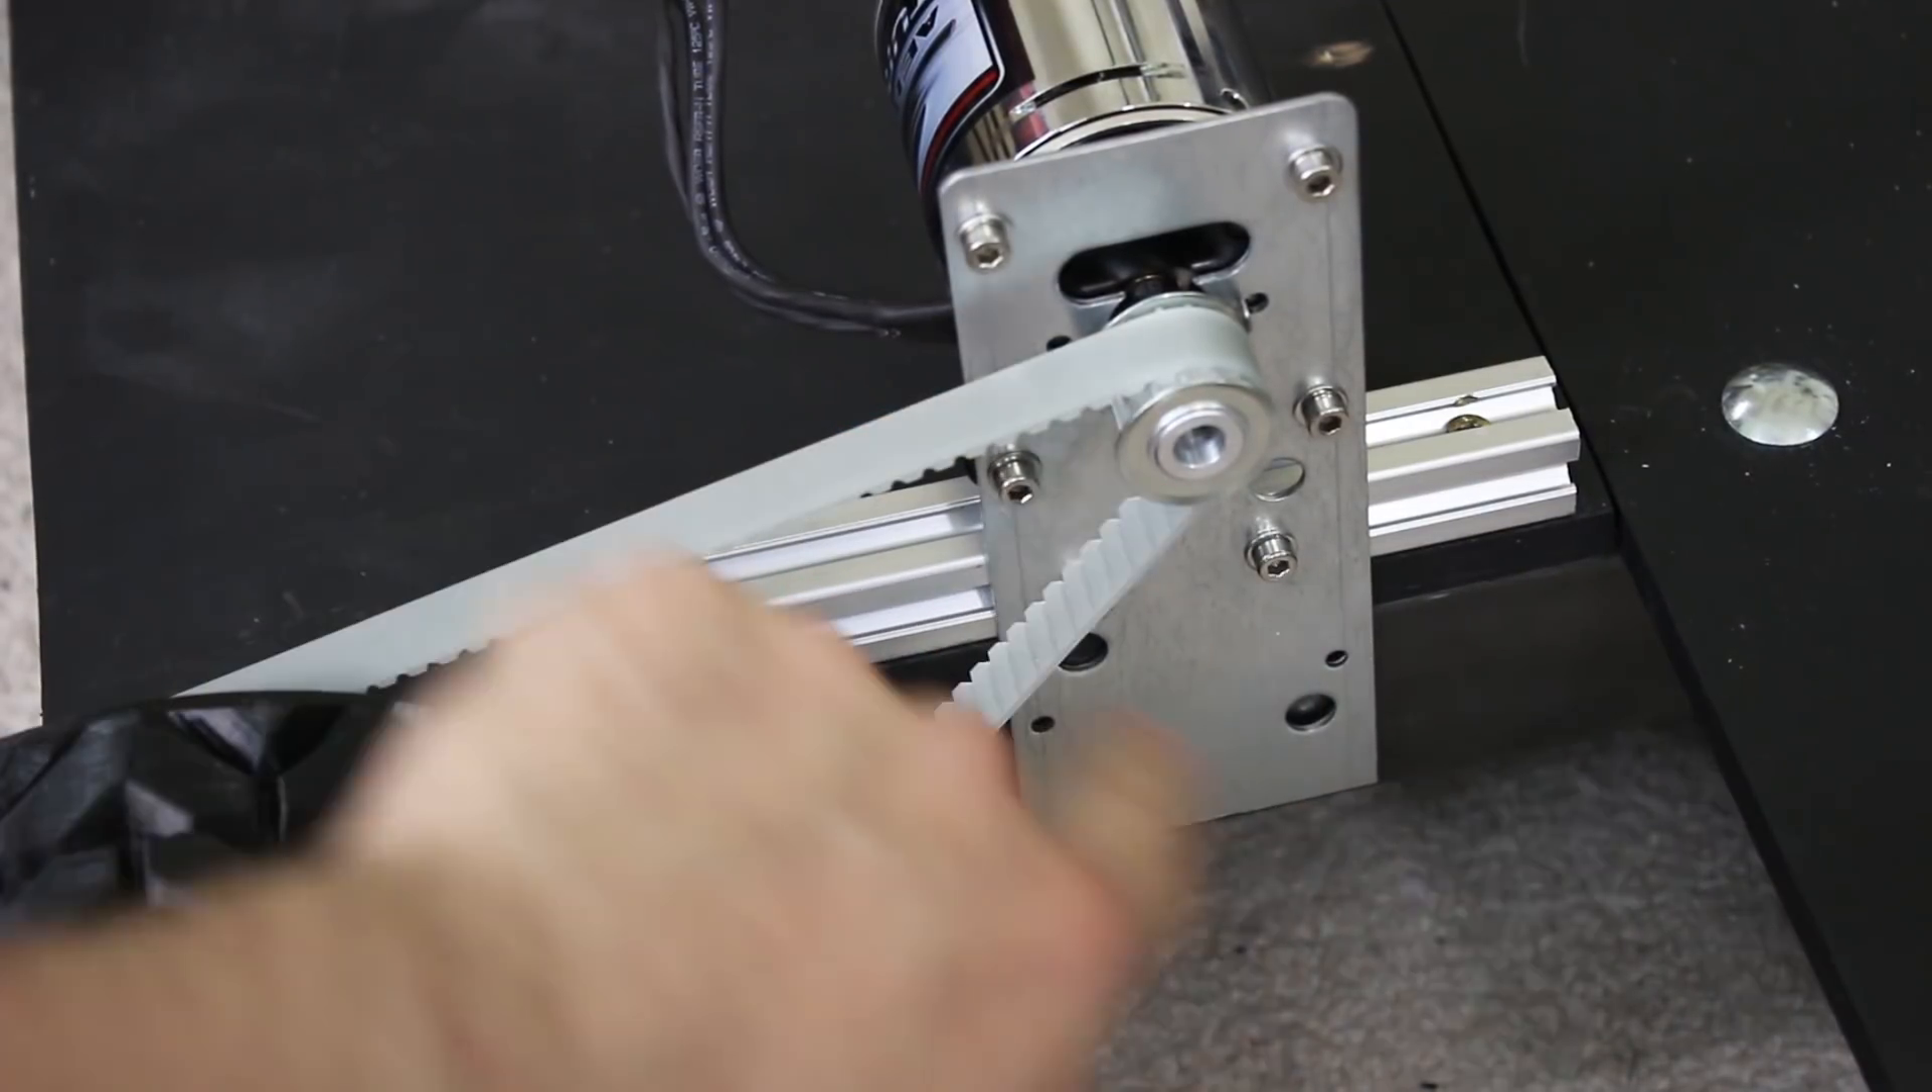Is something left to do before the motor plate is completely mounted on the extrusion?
No.